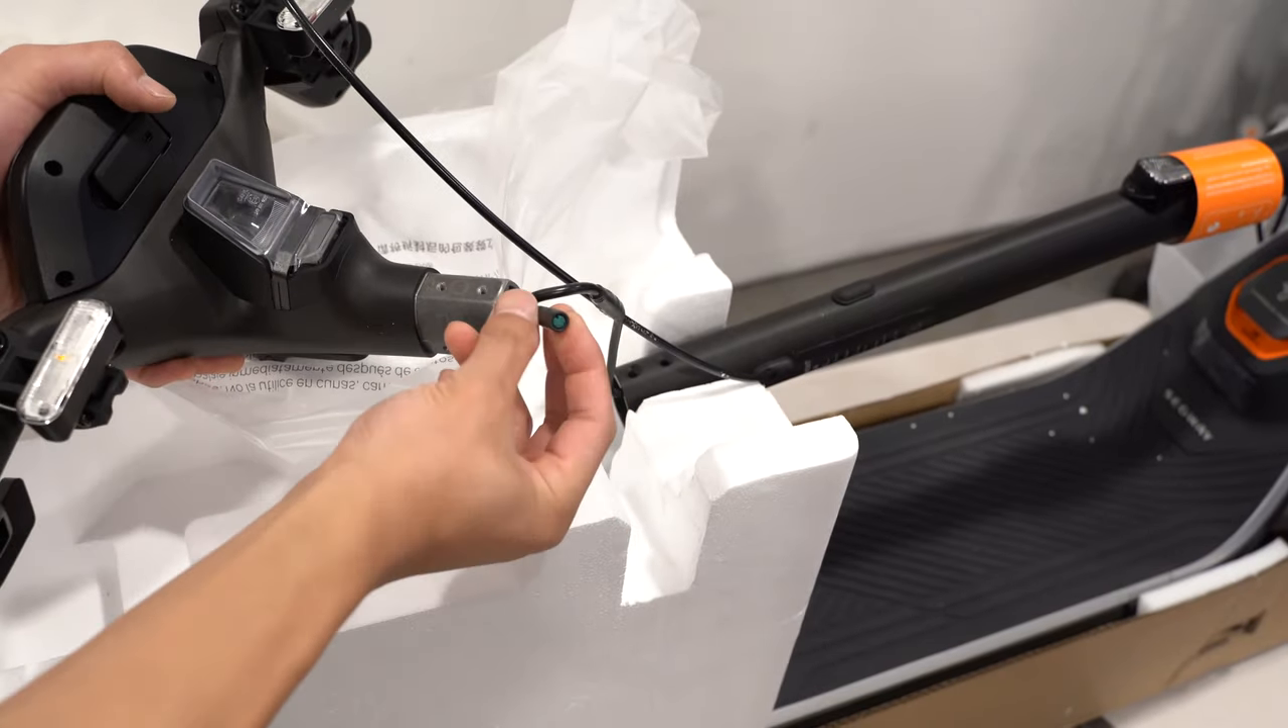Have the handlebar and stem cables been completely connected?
No.